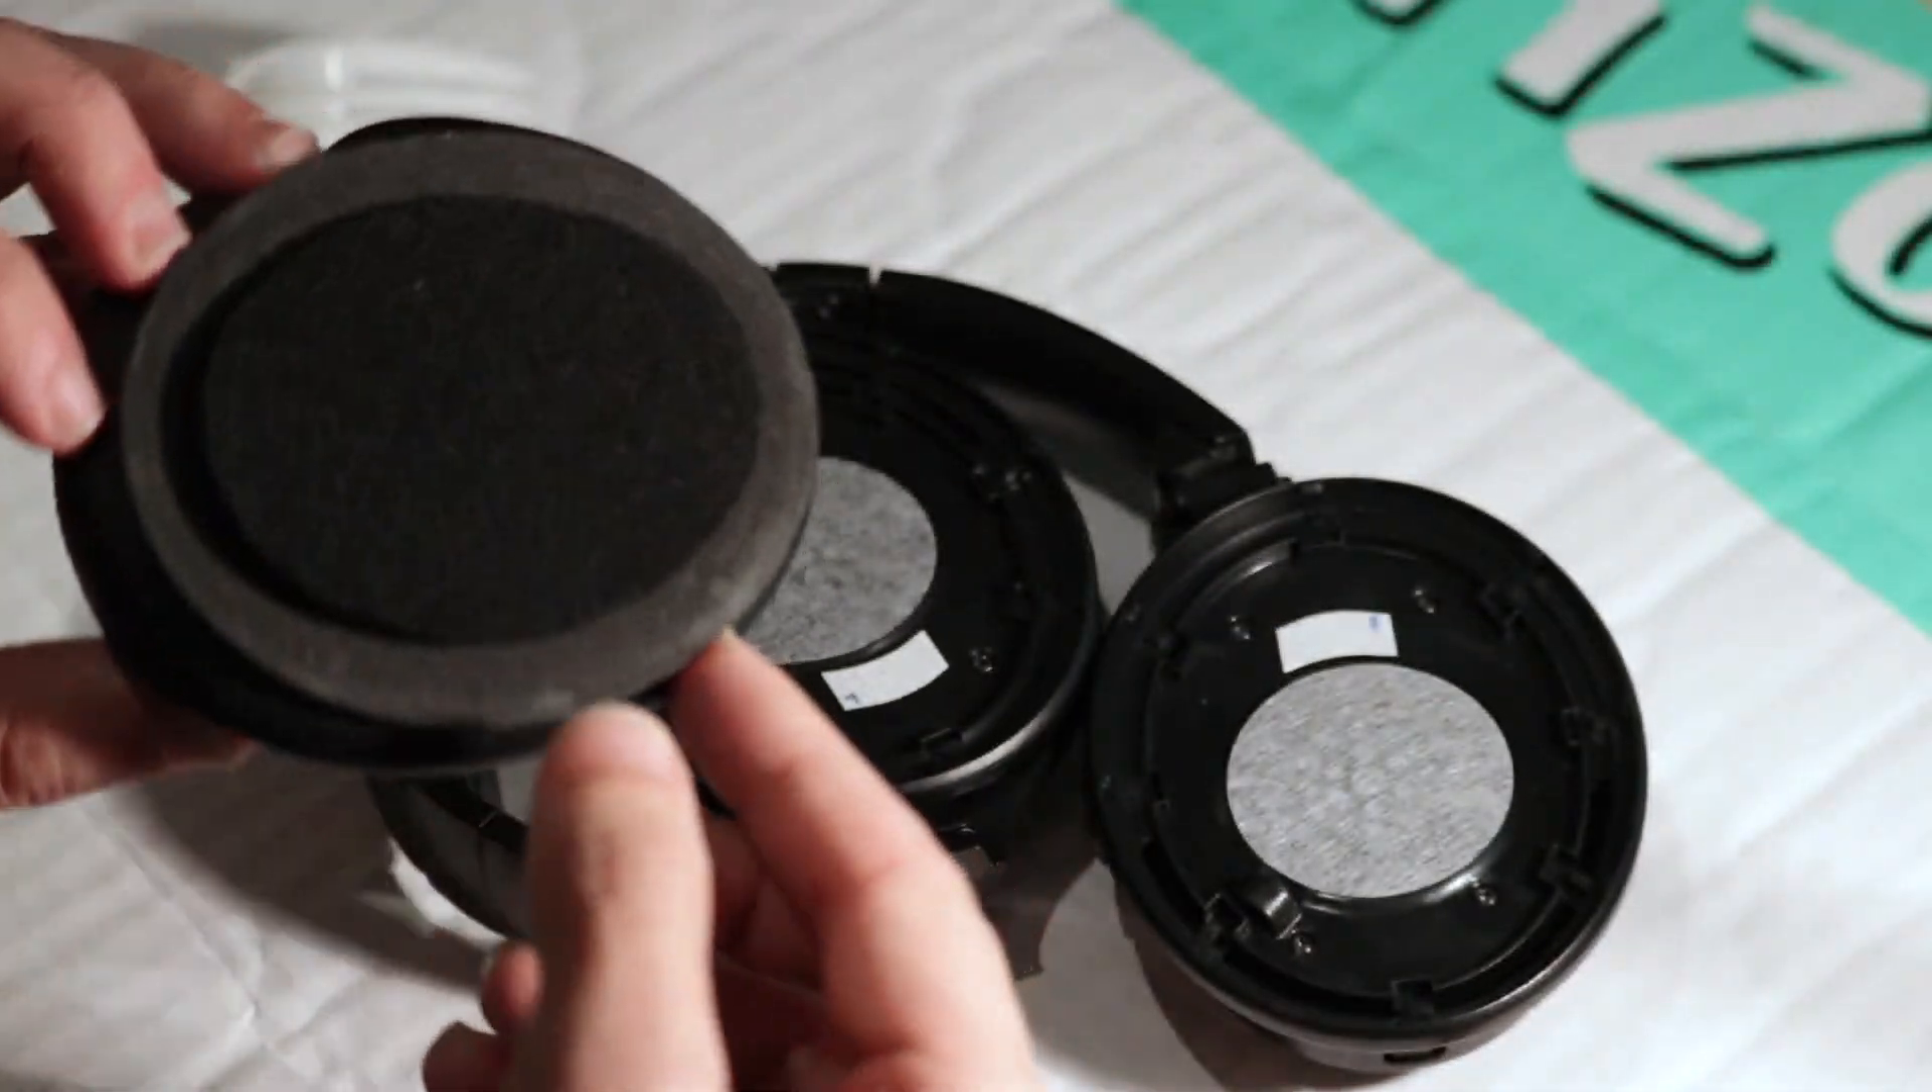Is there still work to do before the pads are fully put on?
Yes.